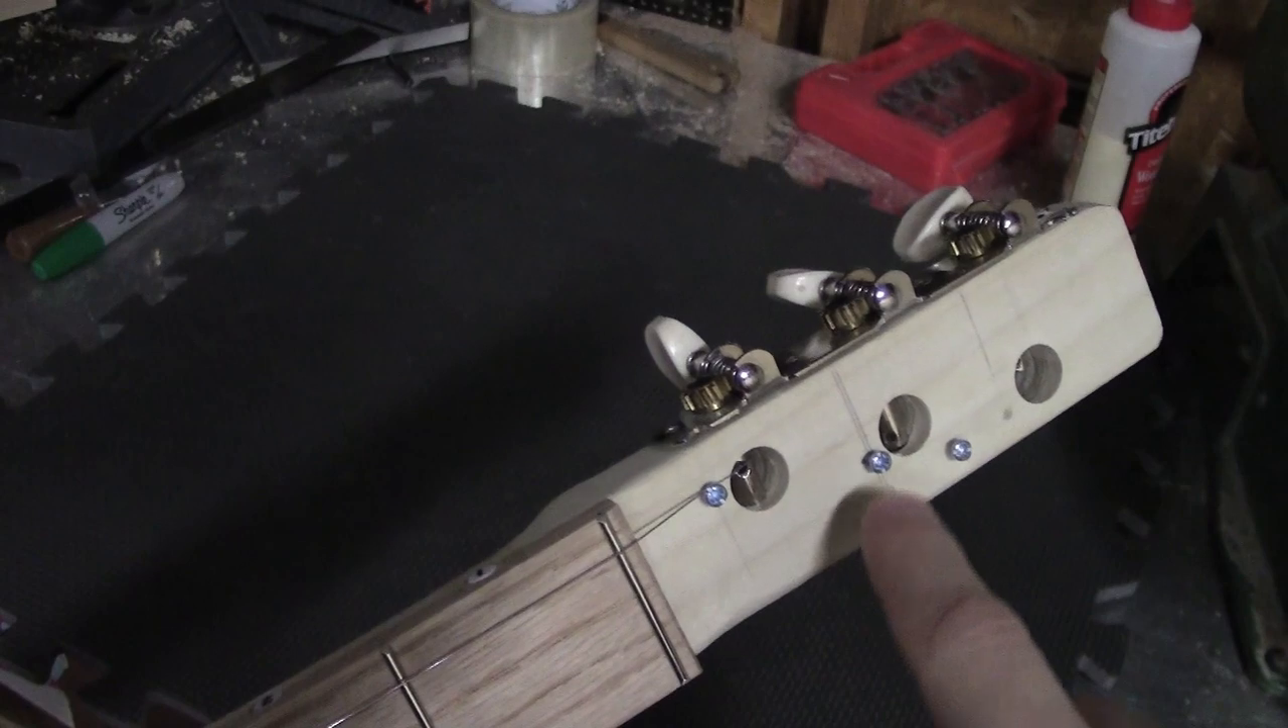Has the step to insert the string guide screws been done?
Yes.